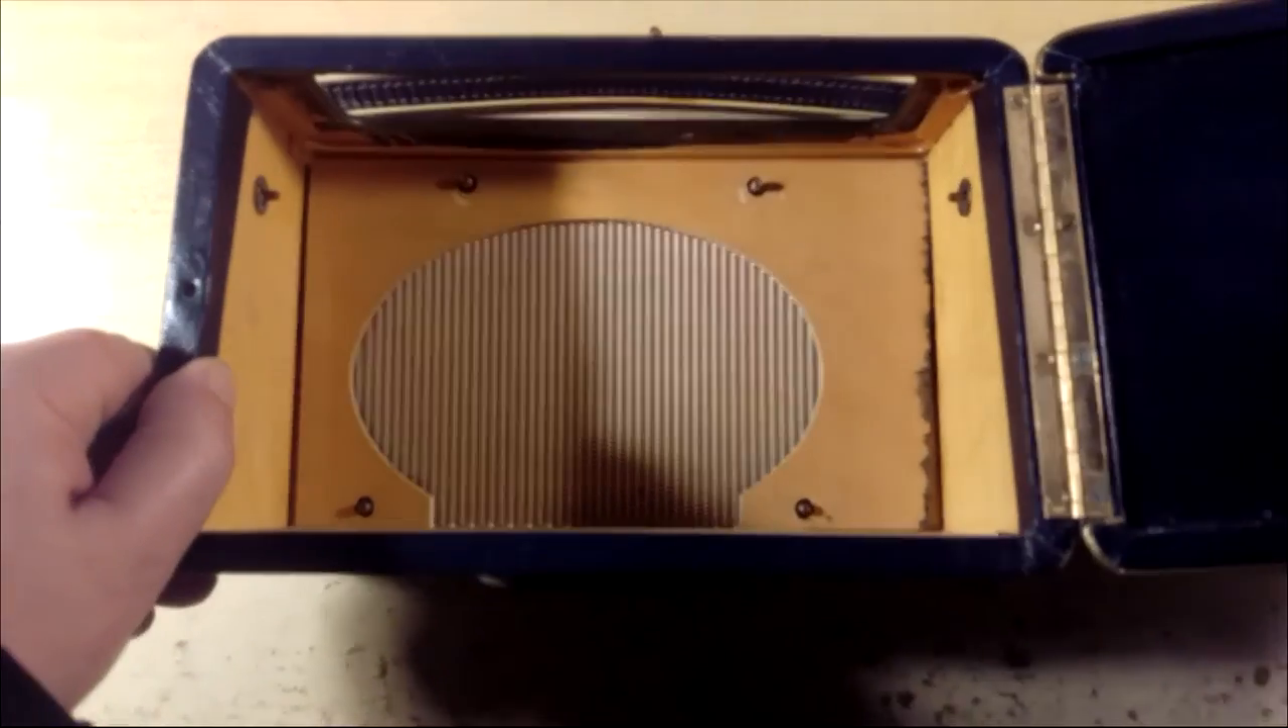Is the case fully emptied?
Yes.